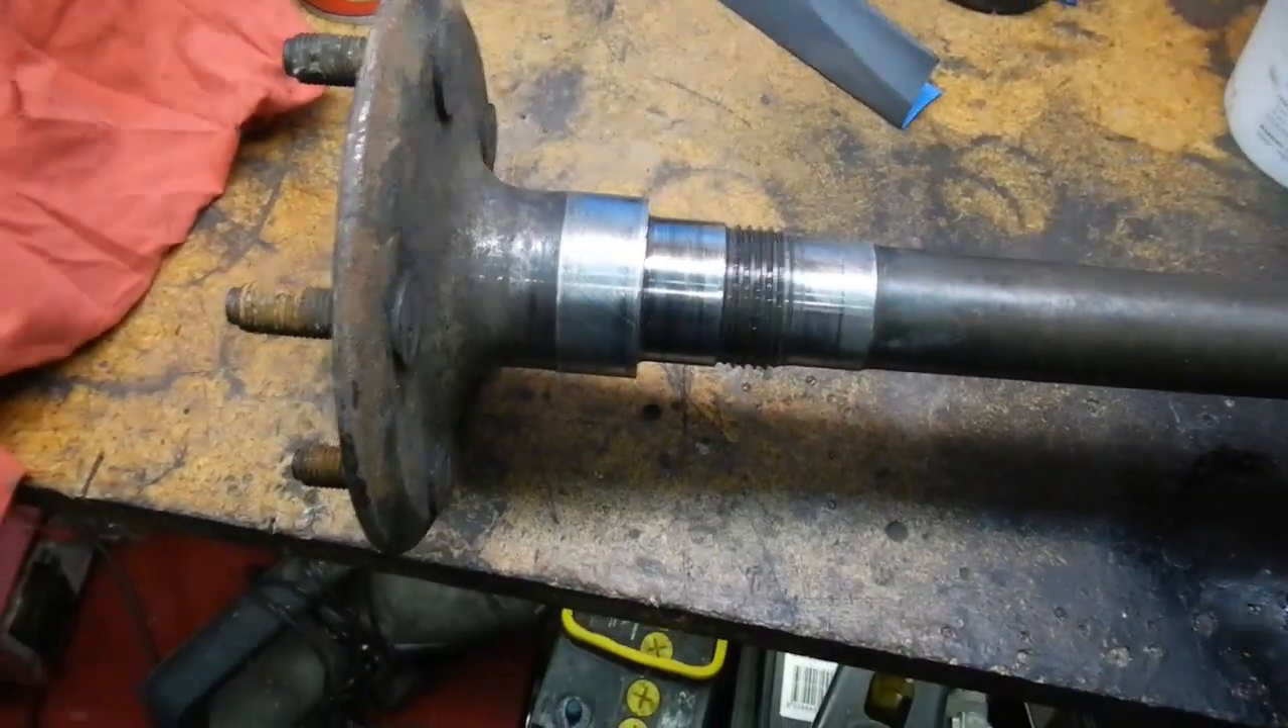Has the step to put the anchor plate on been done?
No.